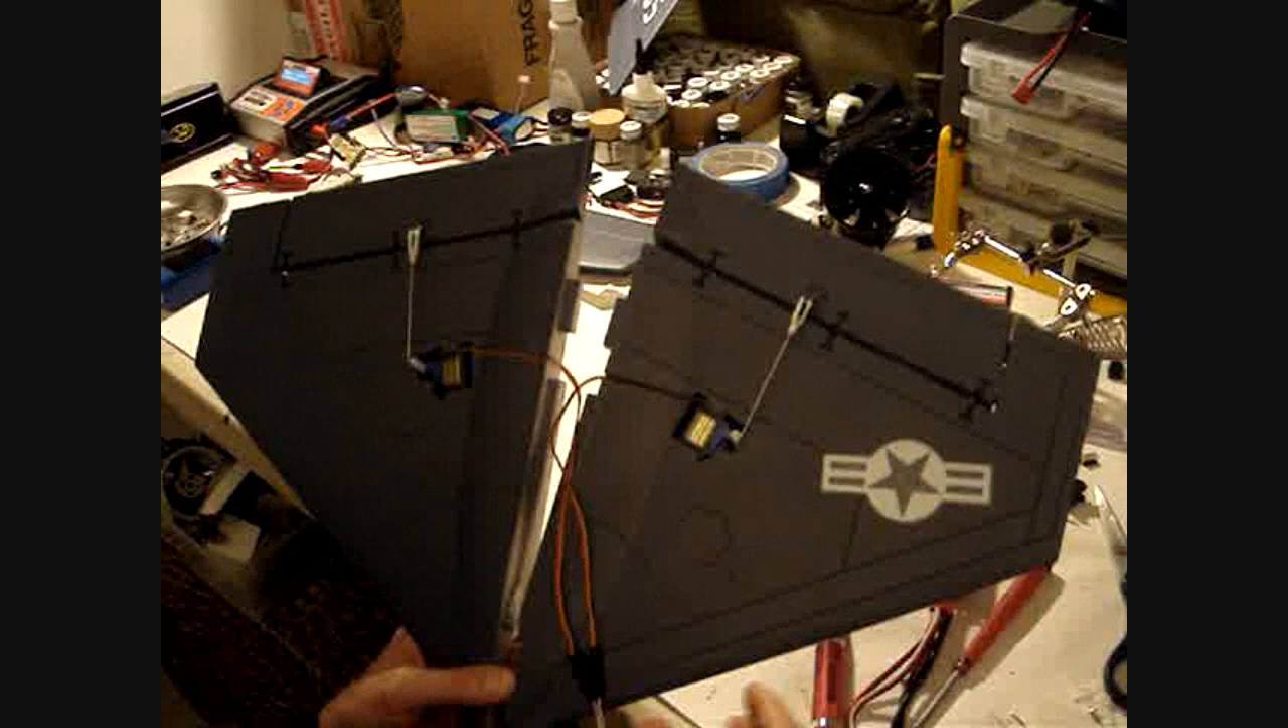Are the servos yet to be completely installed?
No.